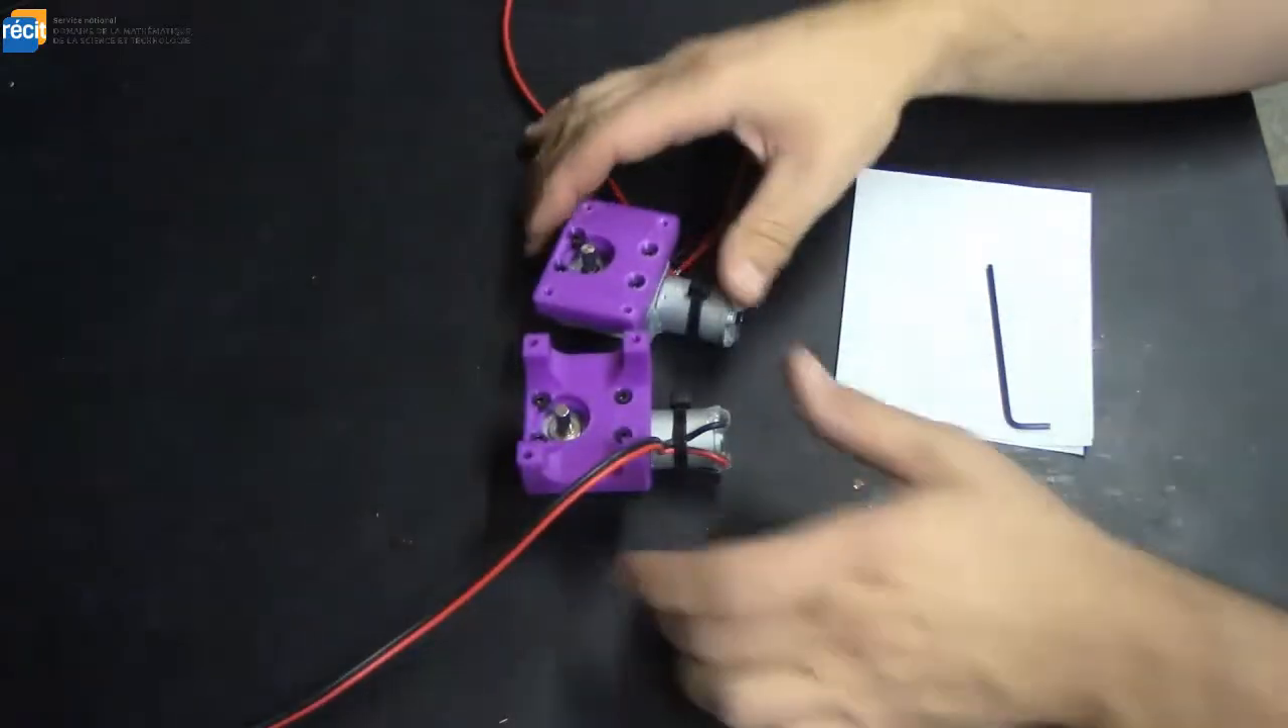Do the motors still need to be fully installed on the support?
No.